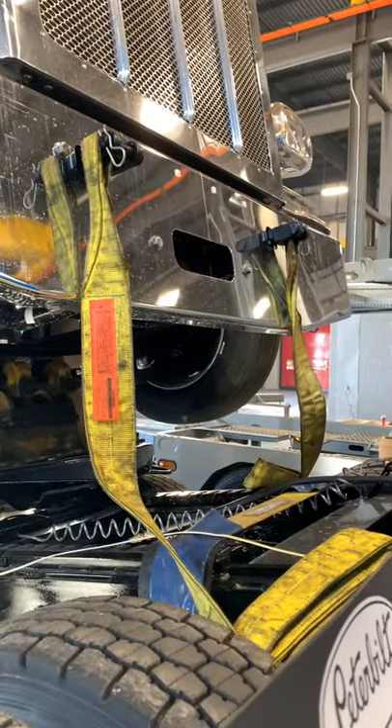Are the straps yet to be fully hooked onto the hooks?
No.